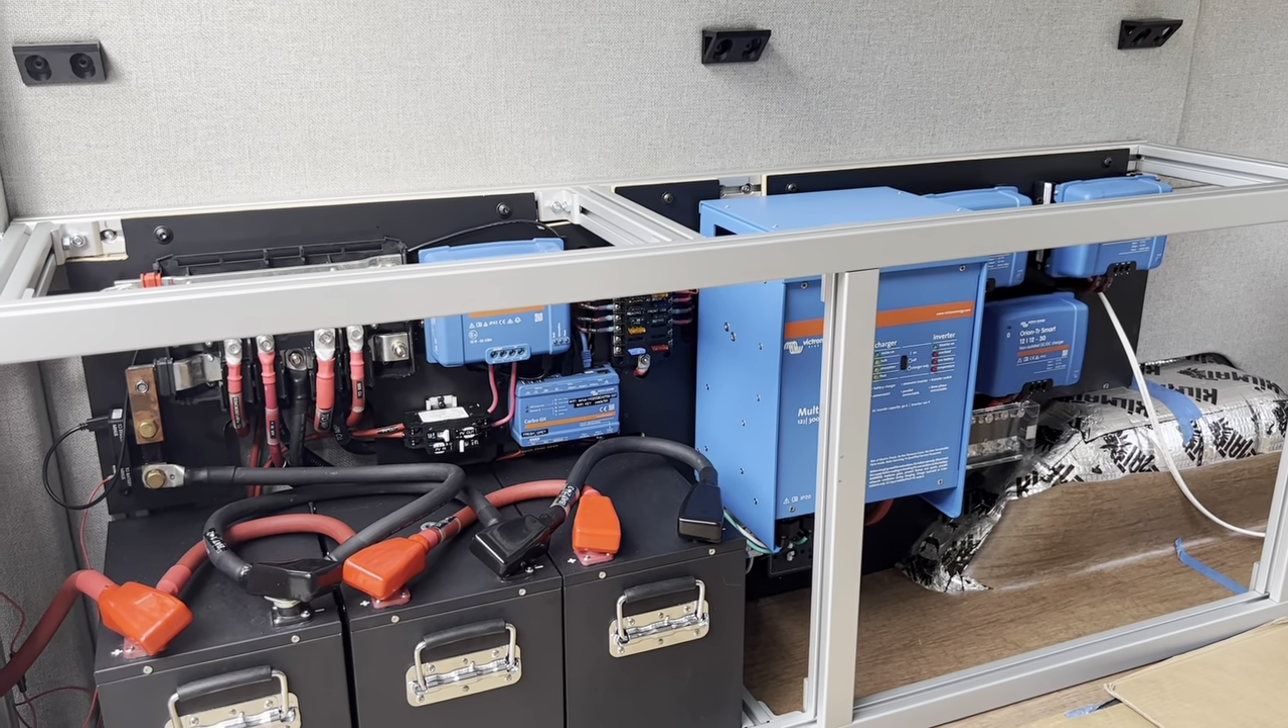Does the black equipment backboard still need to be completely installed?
No.